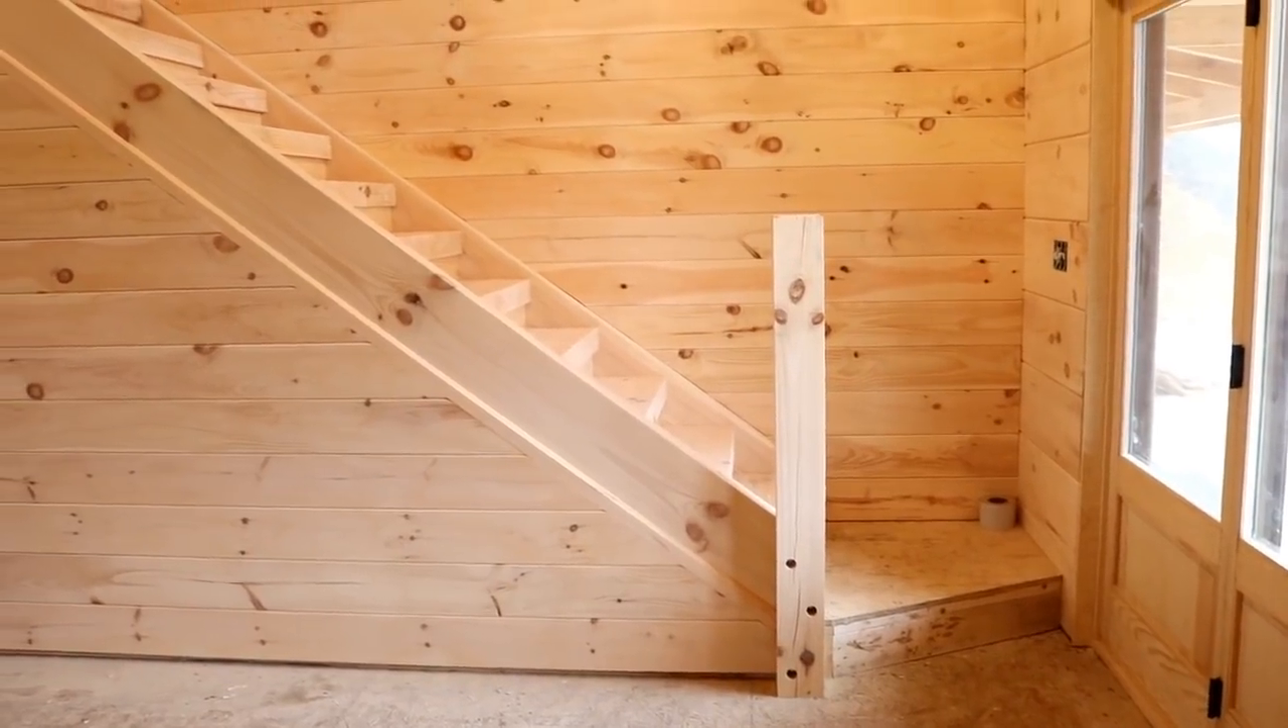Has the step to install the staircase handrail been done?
No.